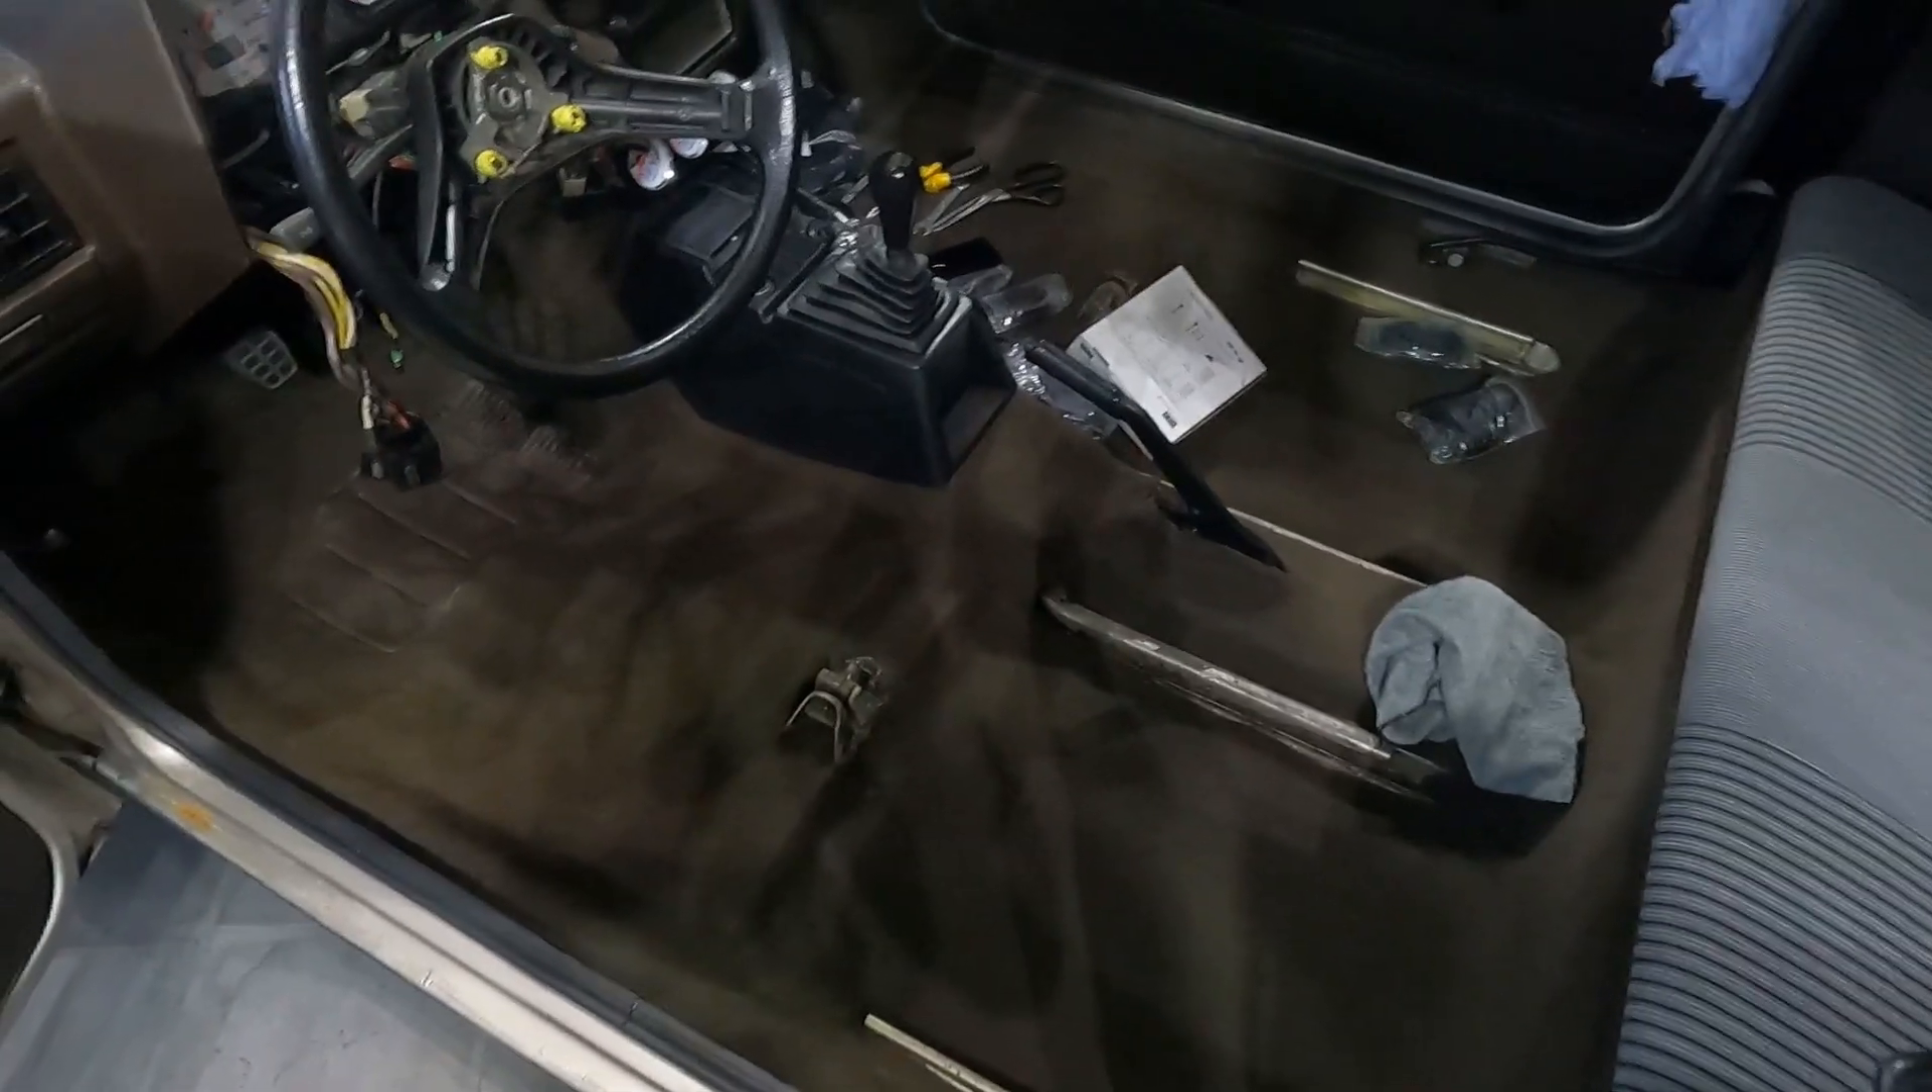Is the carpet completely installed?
Yes.